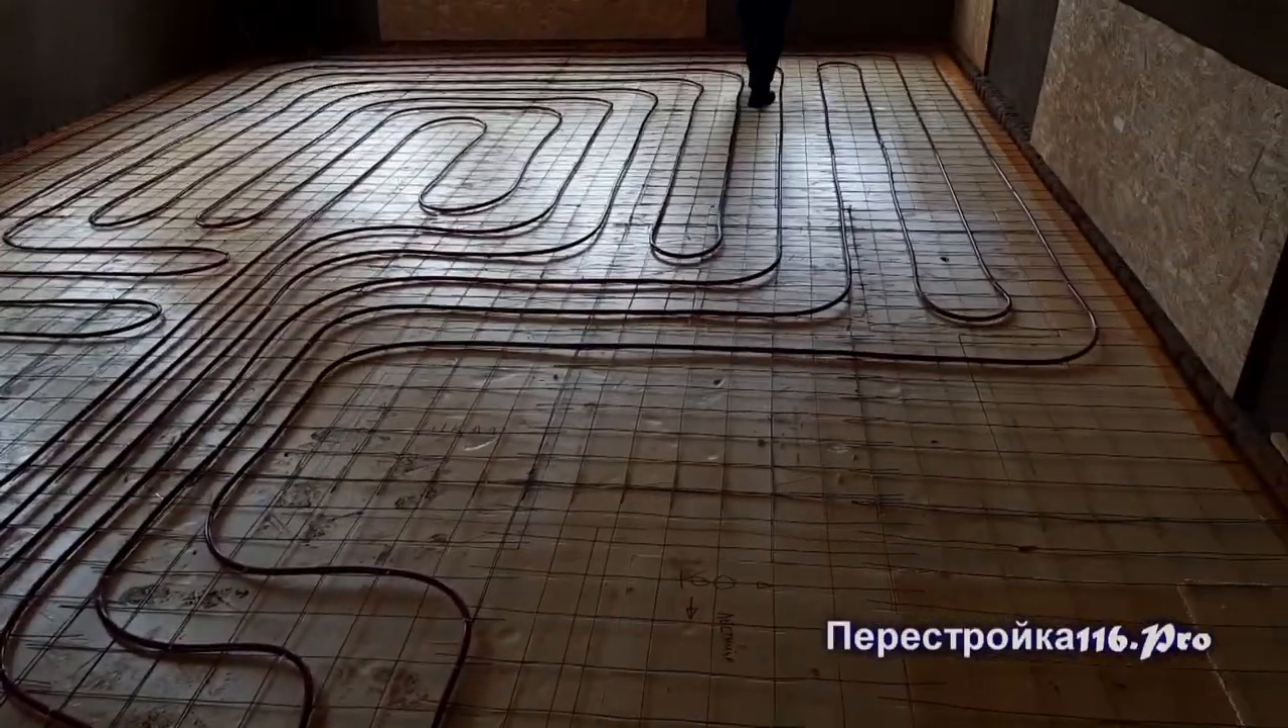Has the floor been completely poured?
No.